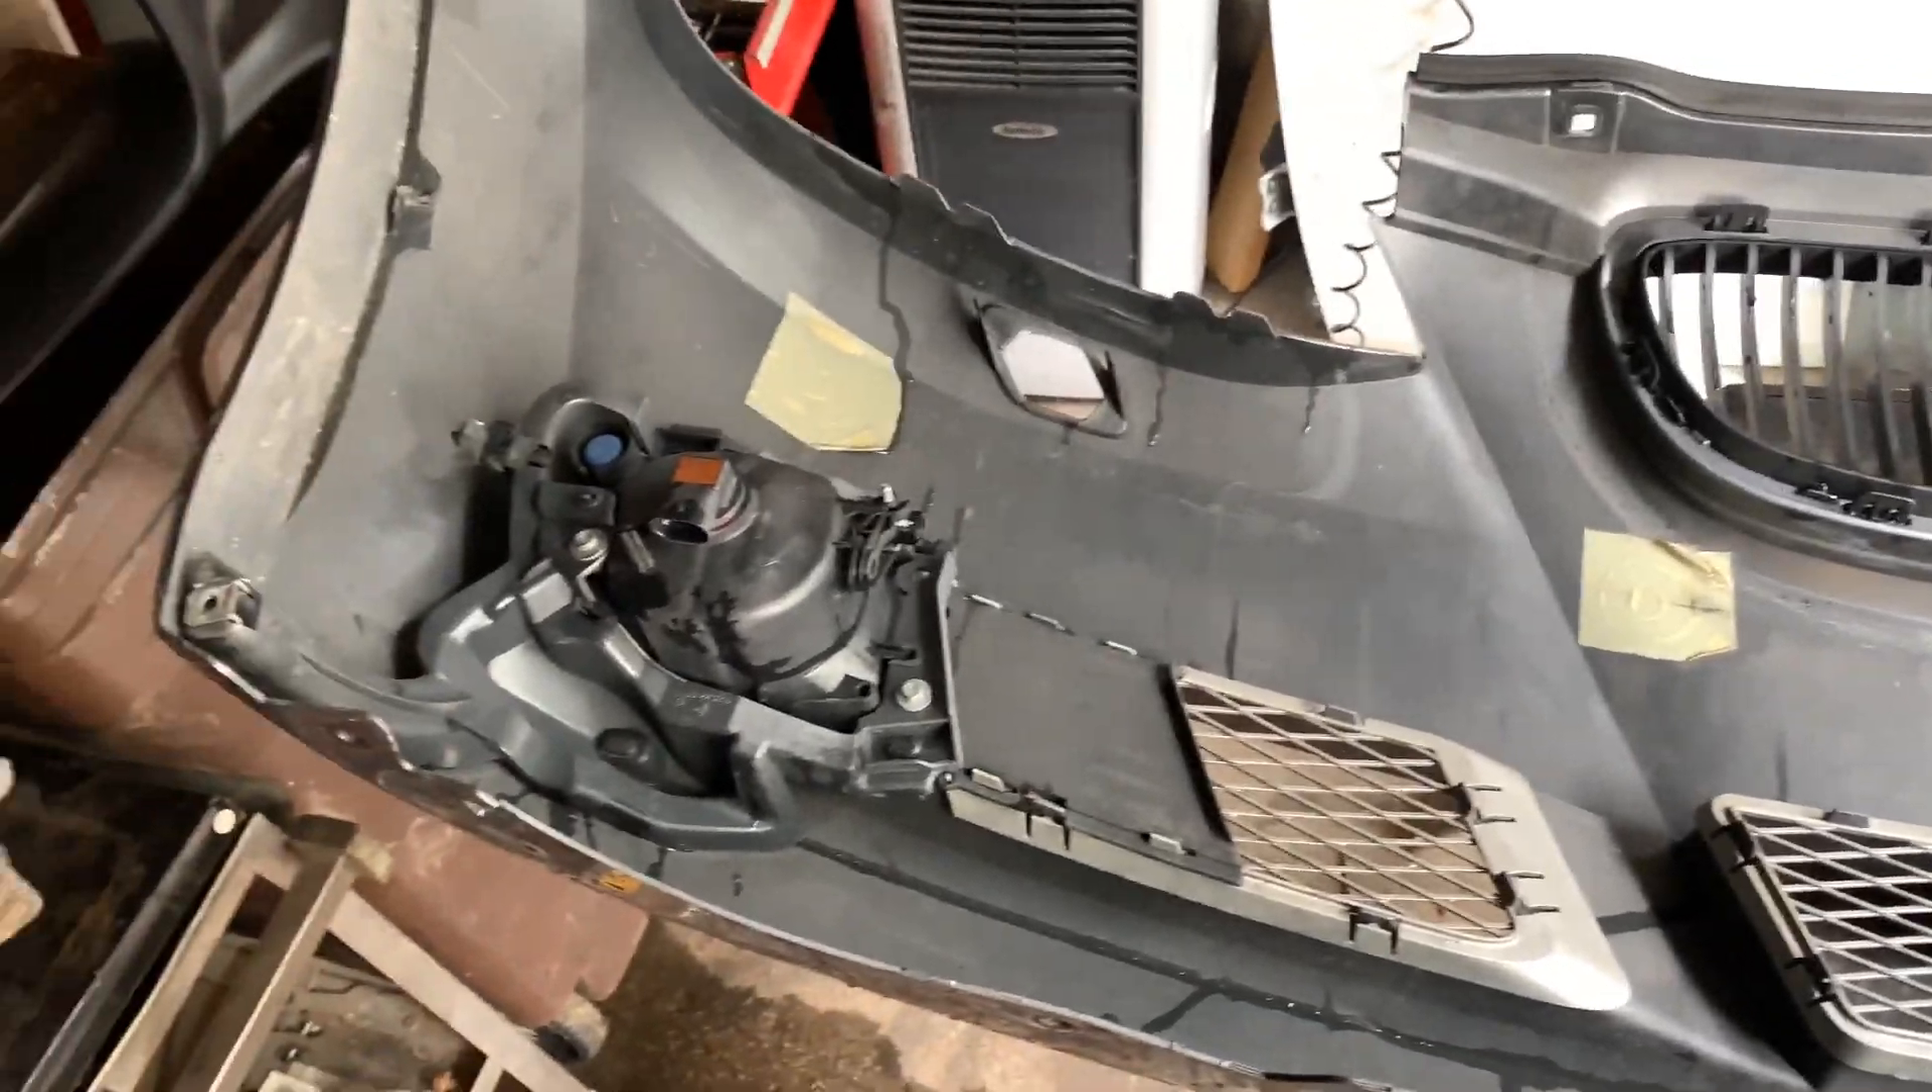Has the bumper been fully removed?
Yes.